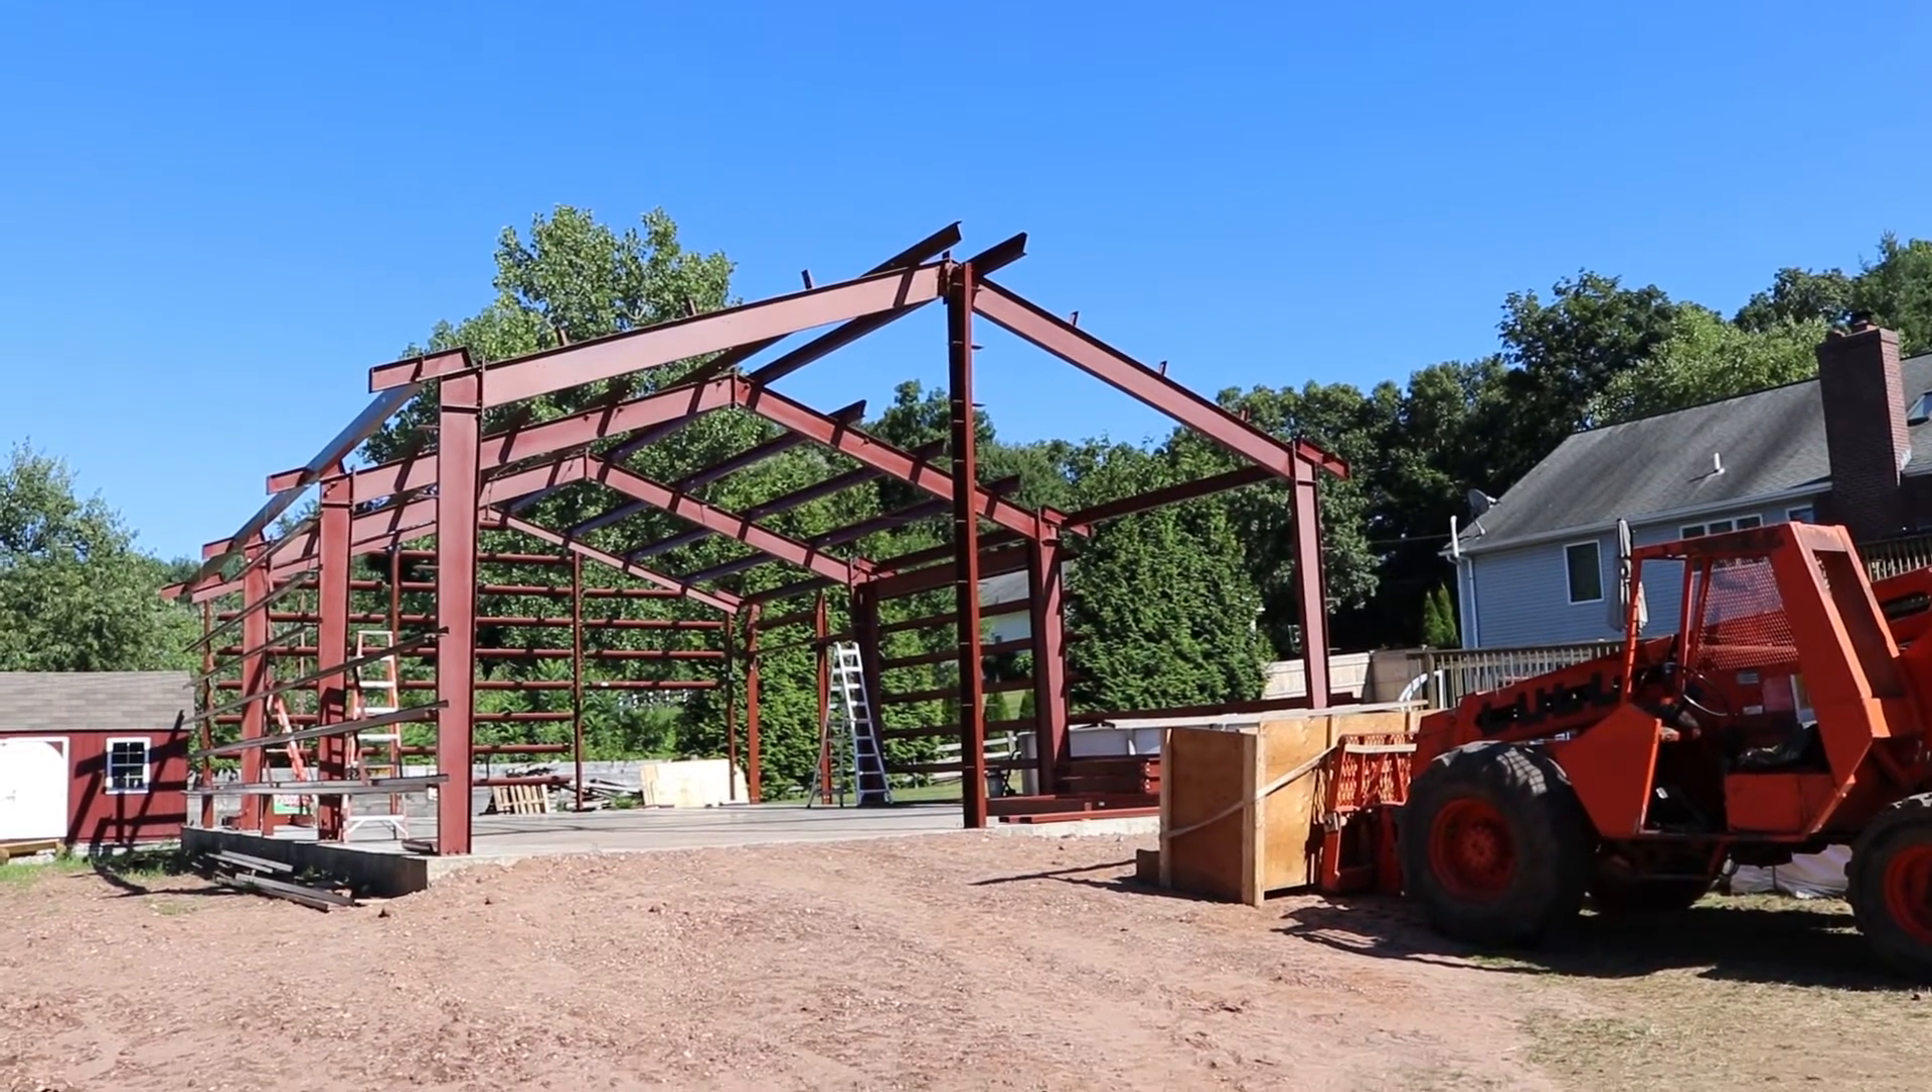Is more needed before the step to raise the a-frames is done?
No.